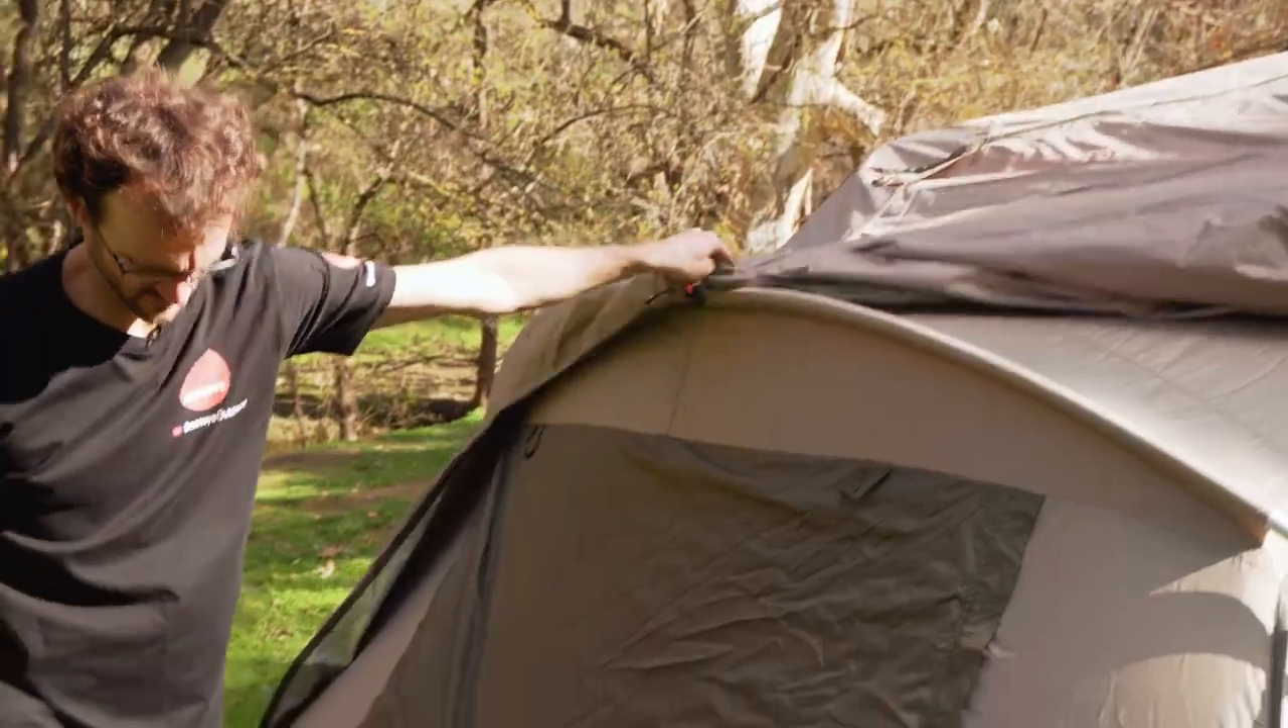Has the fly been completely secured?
No.